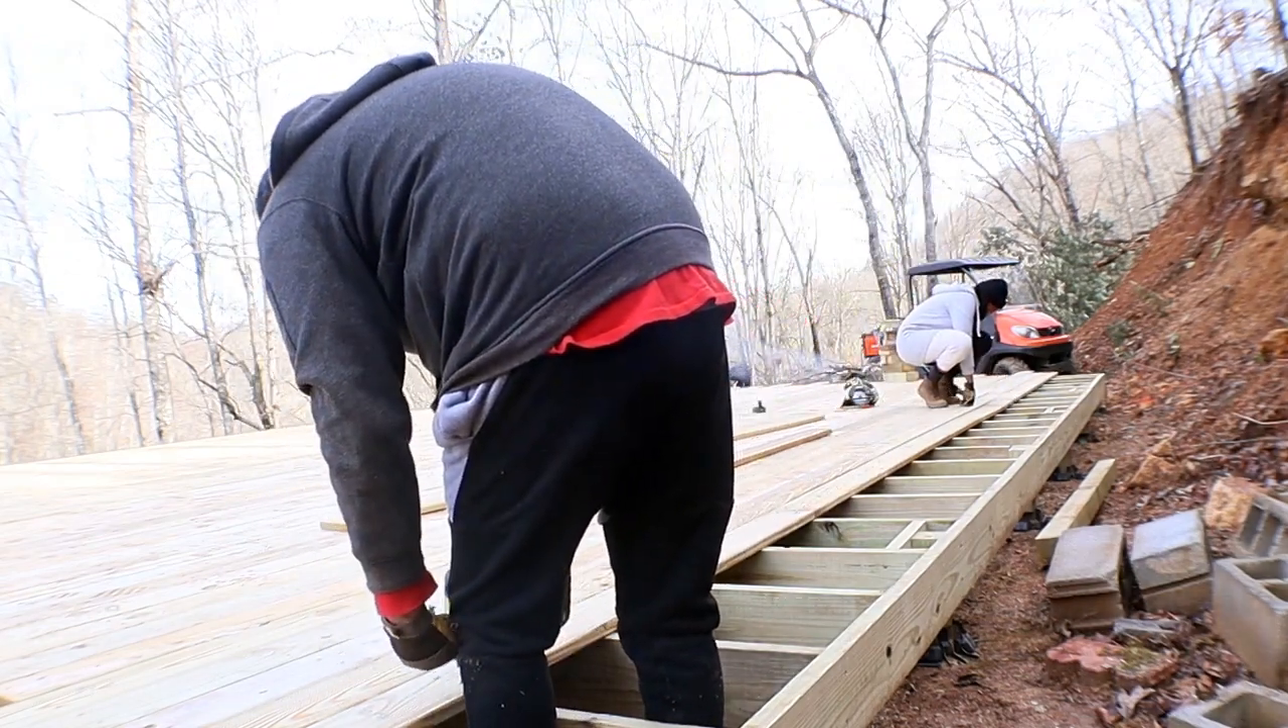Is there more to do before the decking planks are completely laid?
Yes.